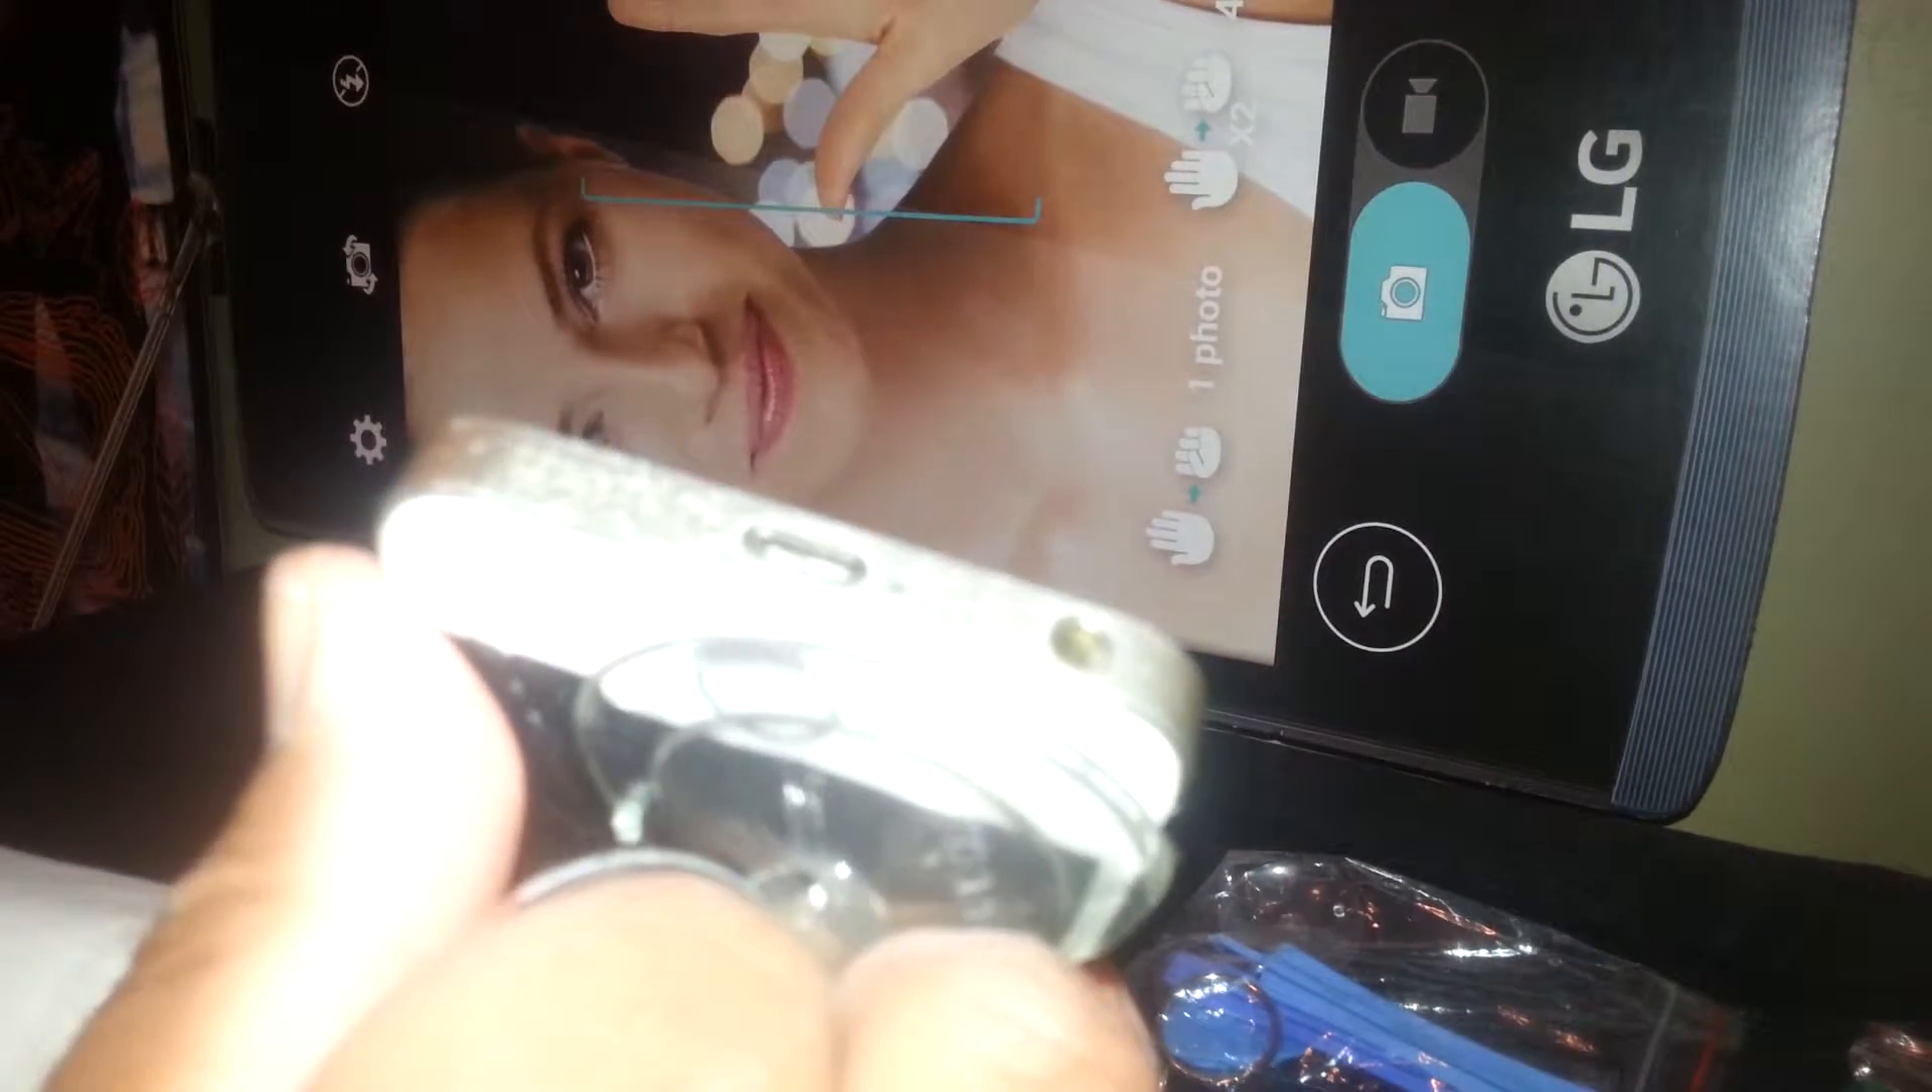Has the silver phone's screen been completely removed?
No.